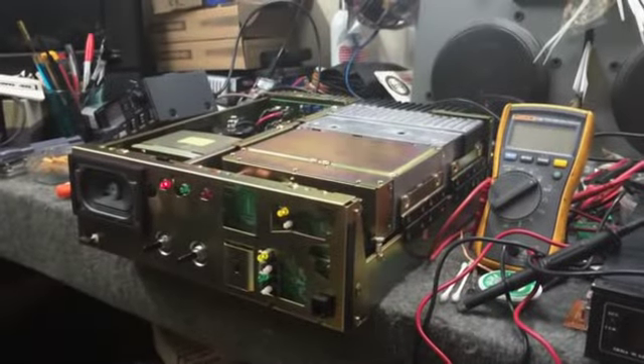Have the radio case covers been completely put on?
No.